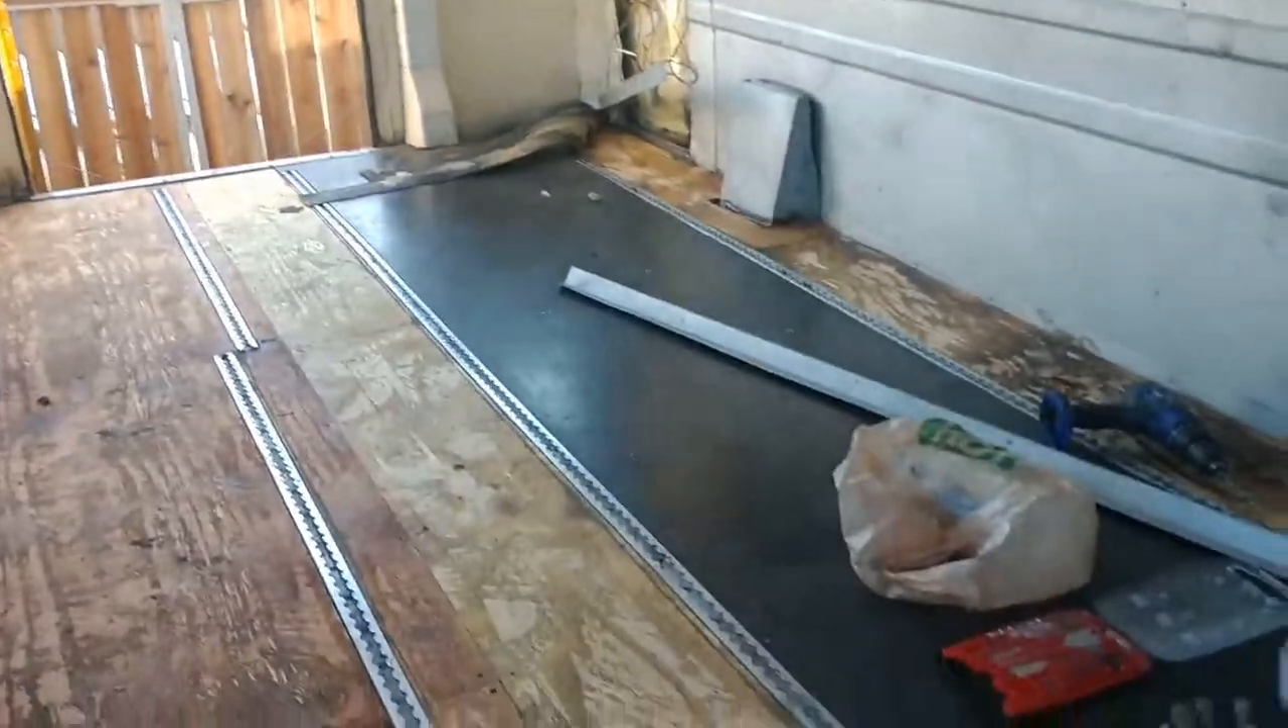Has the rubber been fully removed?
No.